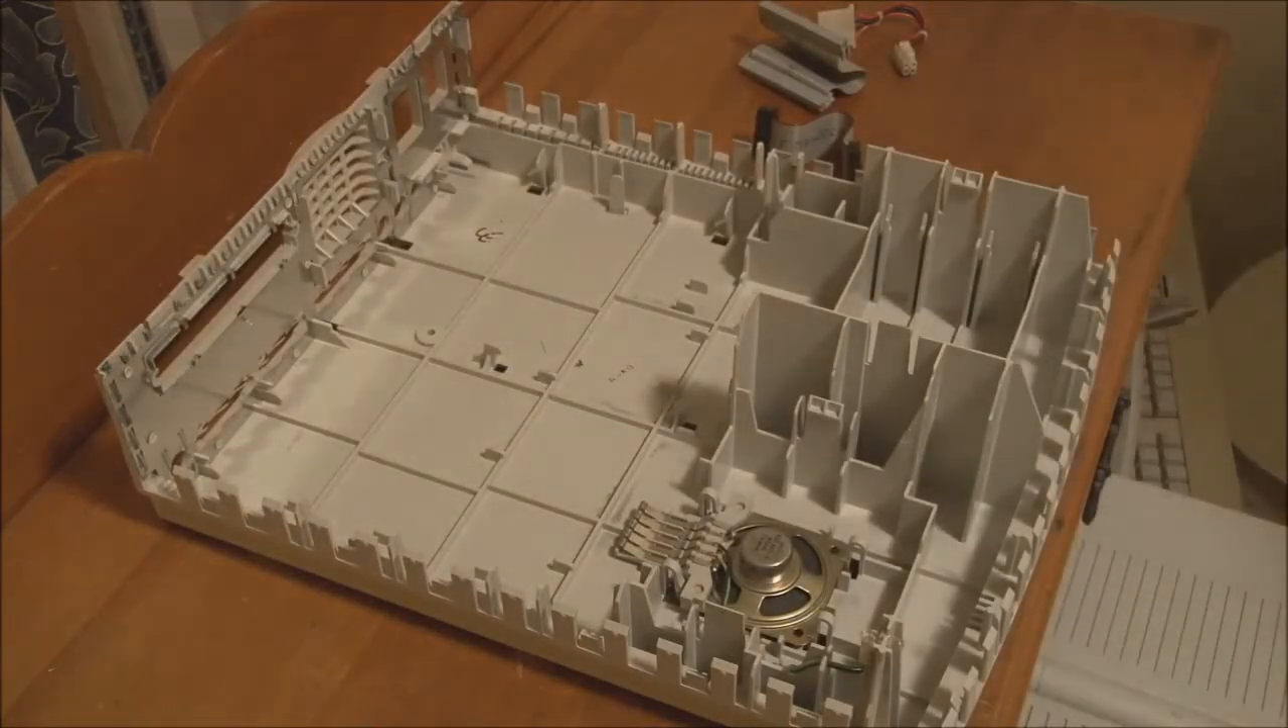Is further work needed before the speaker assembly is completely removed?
Yes.